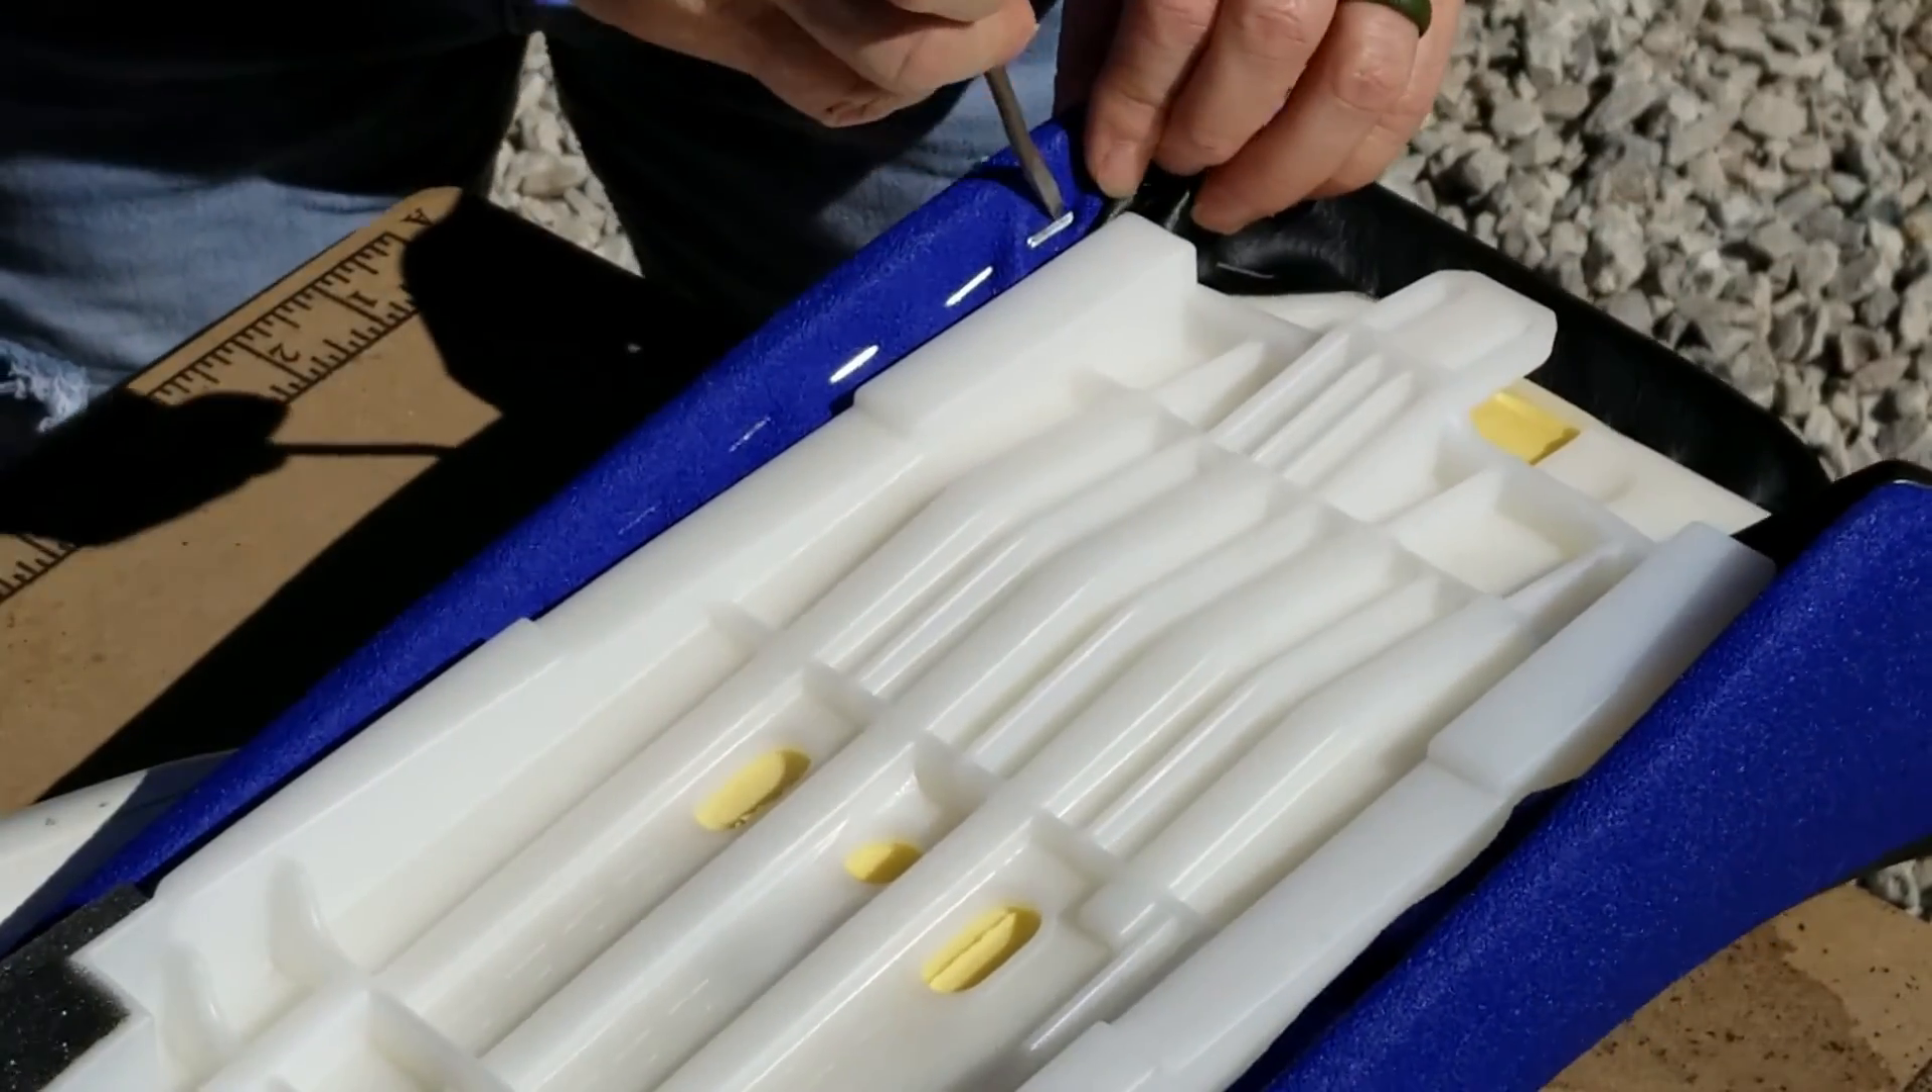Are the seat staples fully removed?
No.